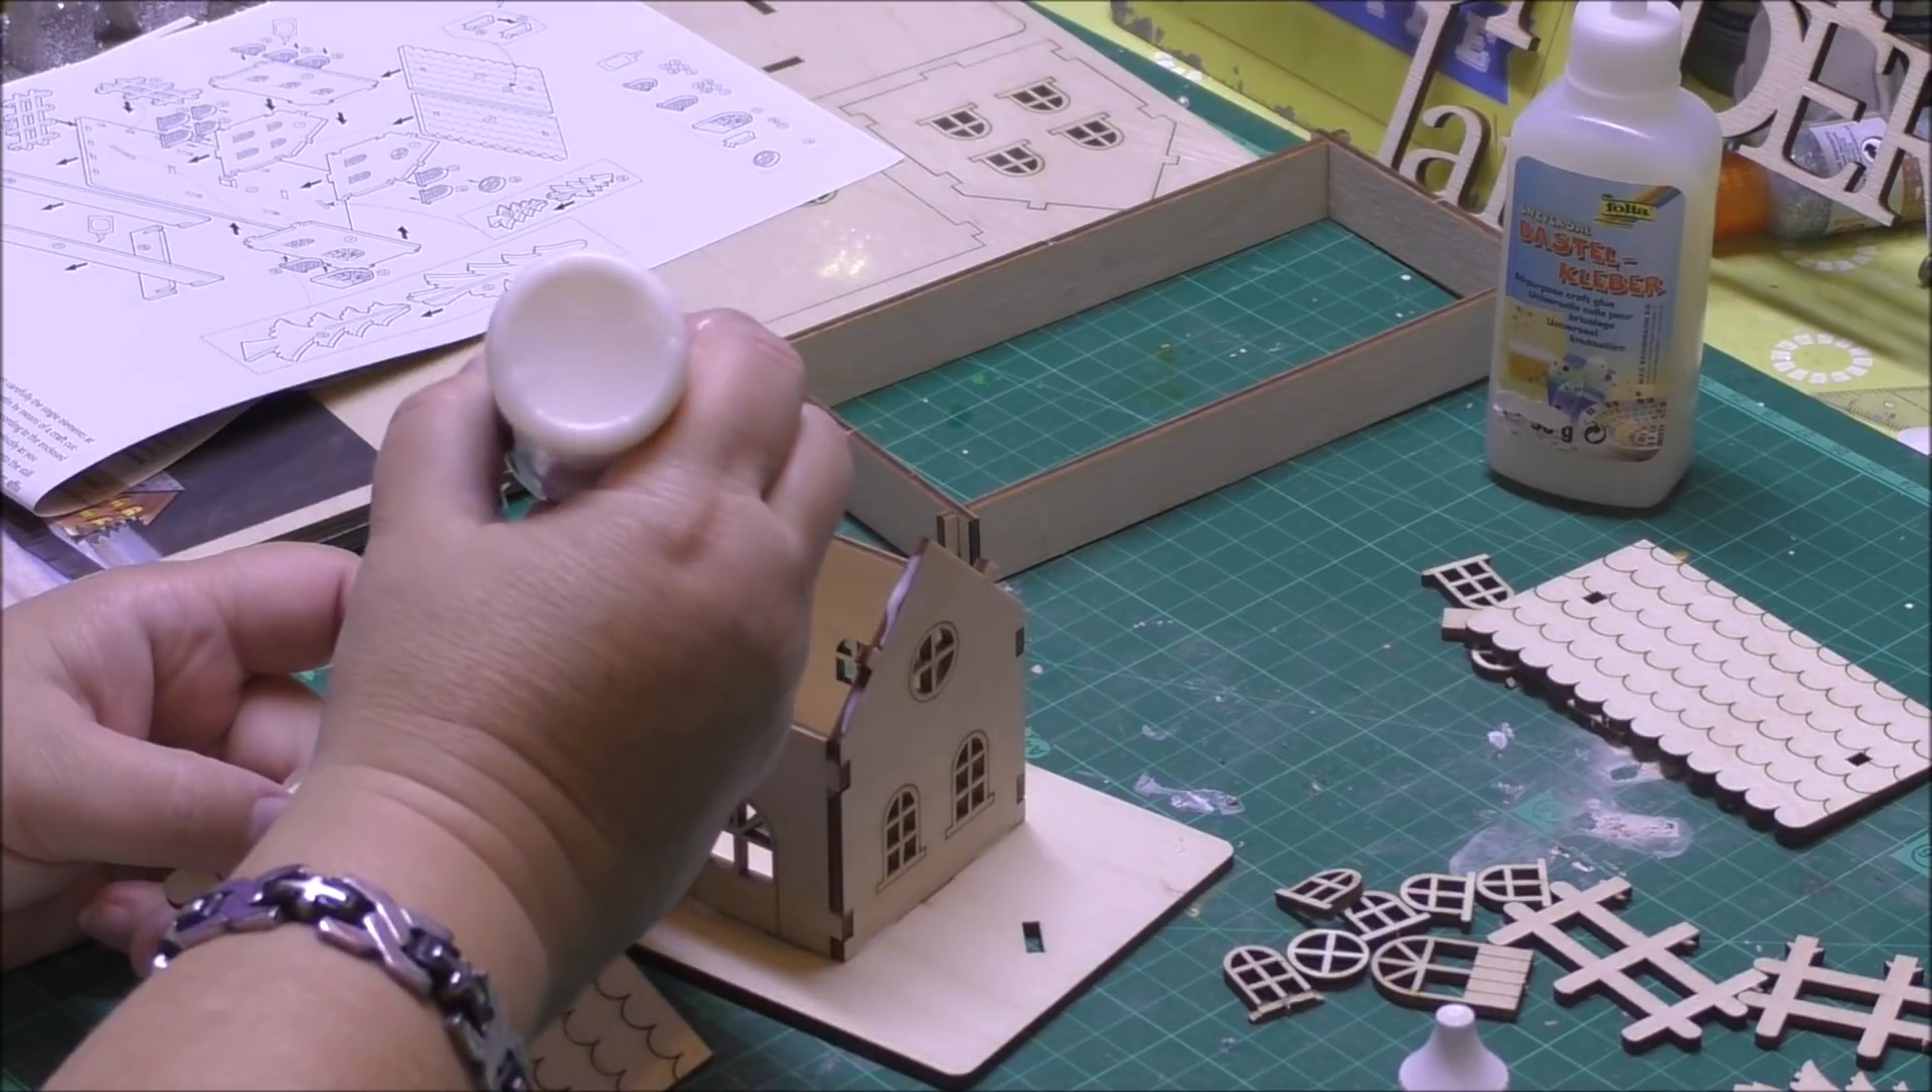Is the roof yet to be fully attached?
Yes.